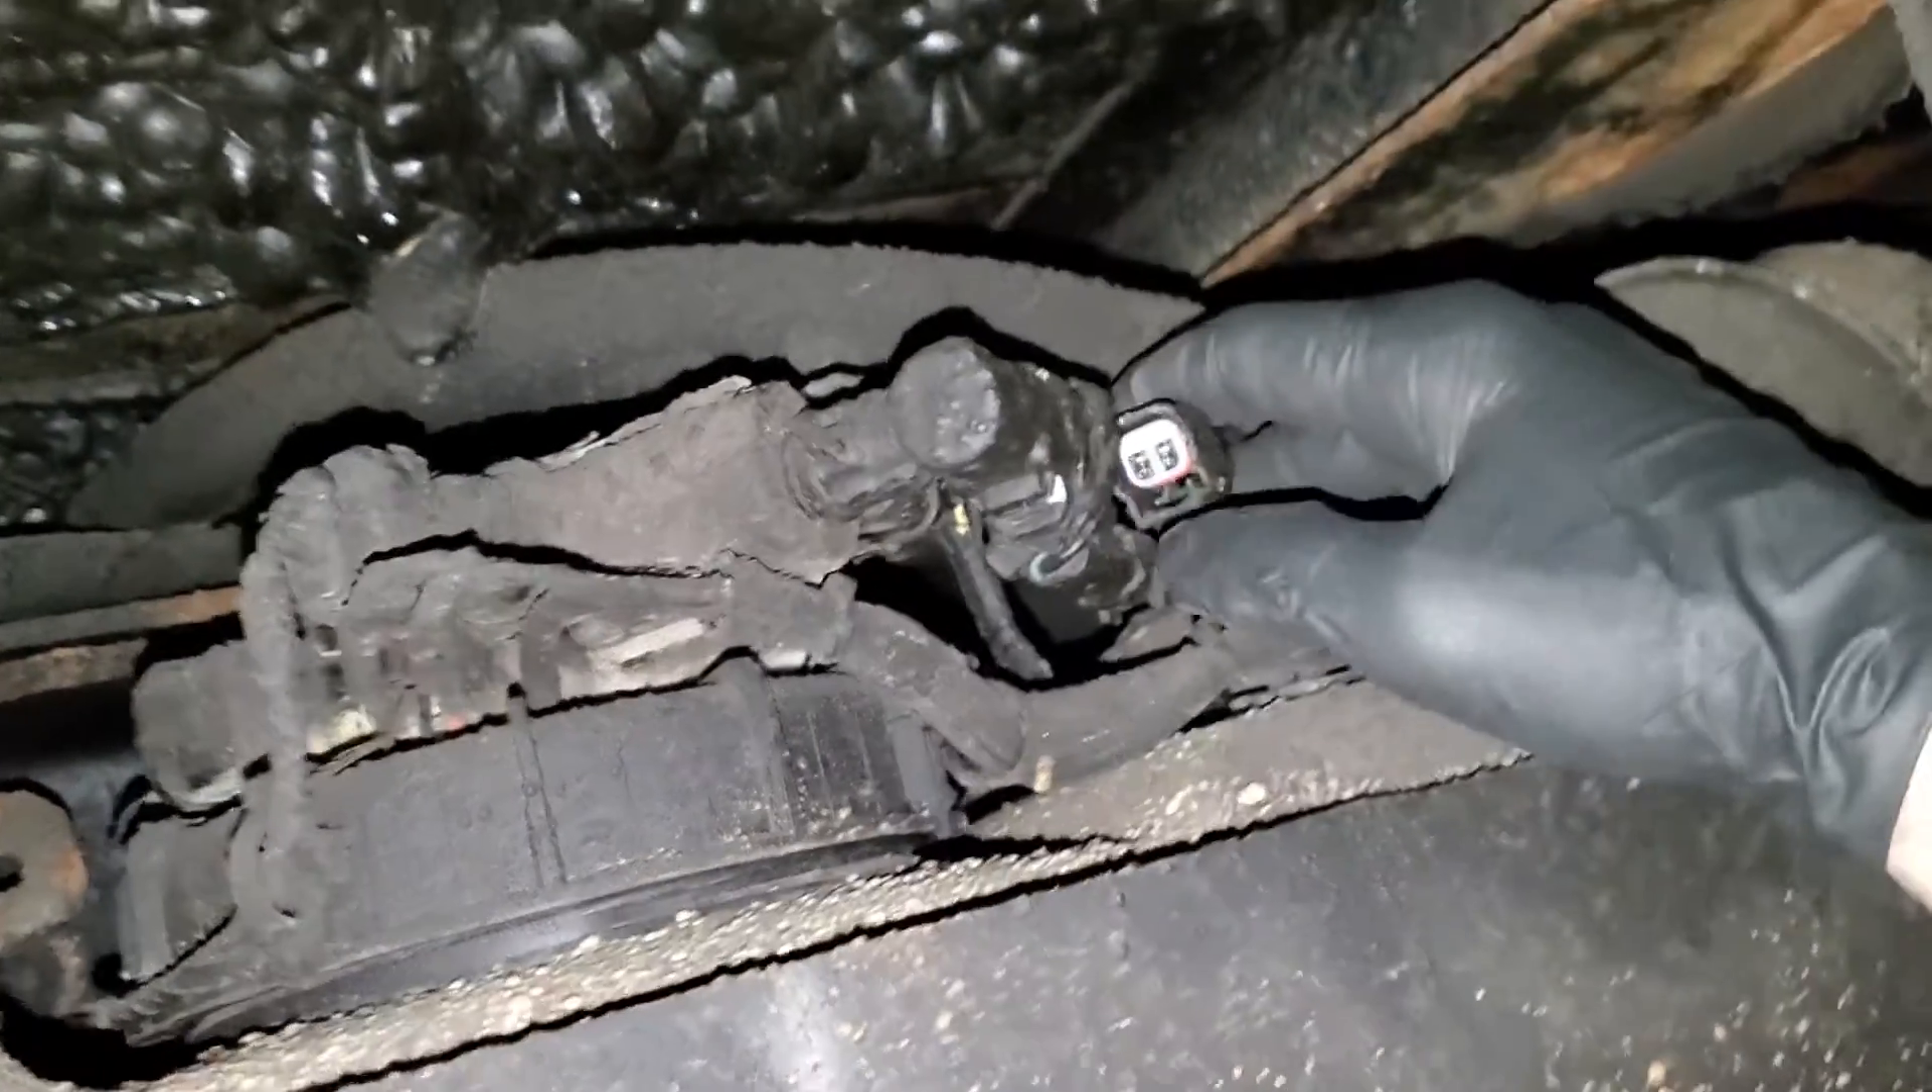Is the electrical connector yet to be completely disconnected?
No.